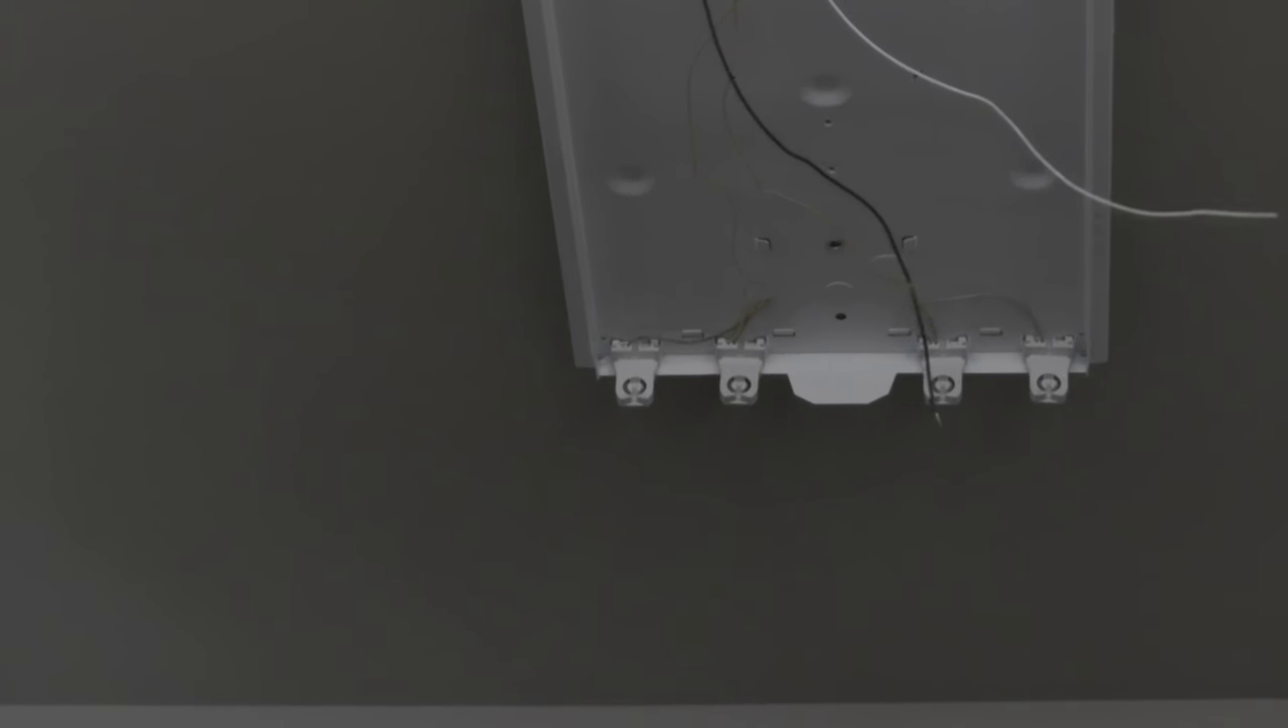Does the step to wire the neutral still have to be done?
Yes.